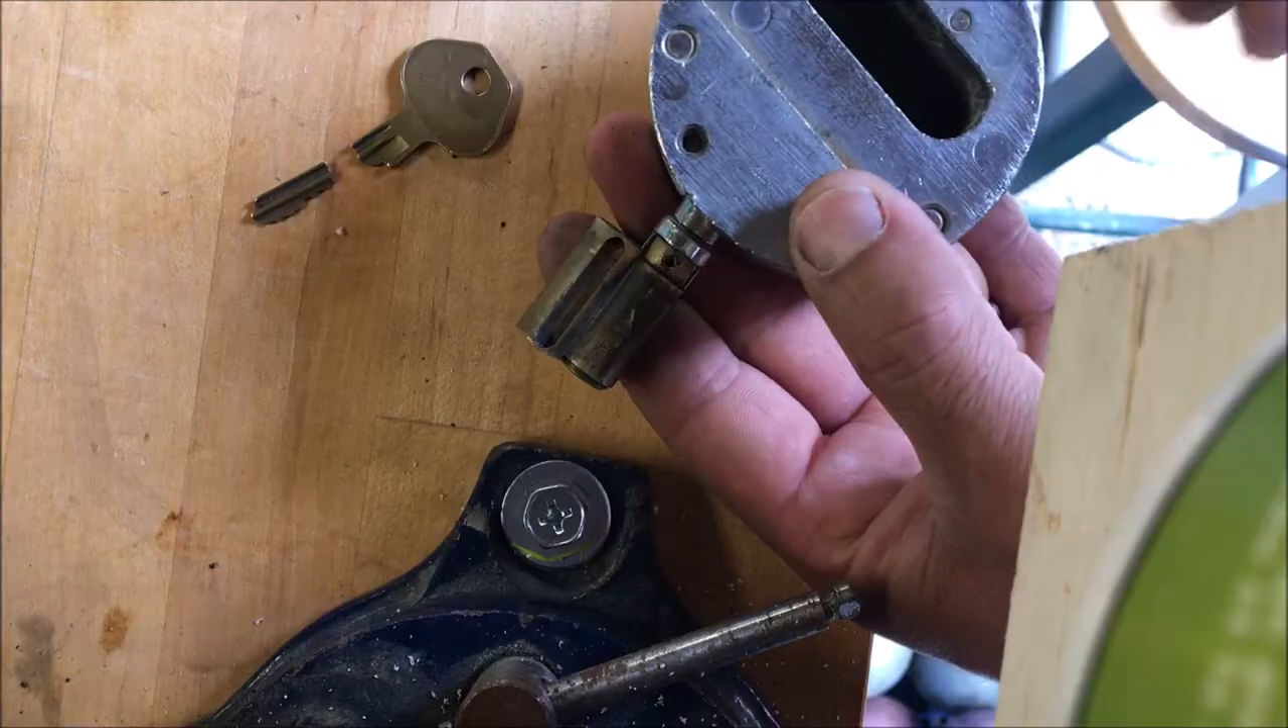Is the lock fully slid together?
No.